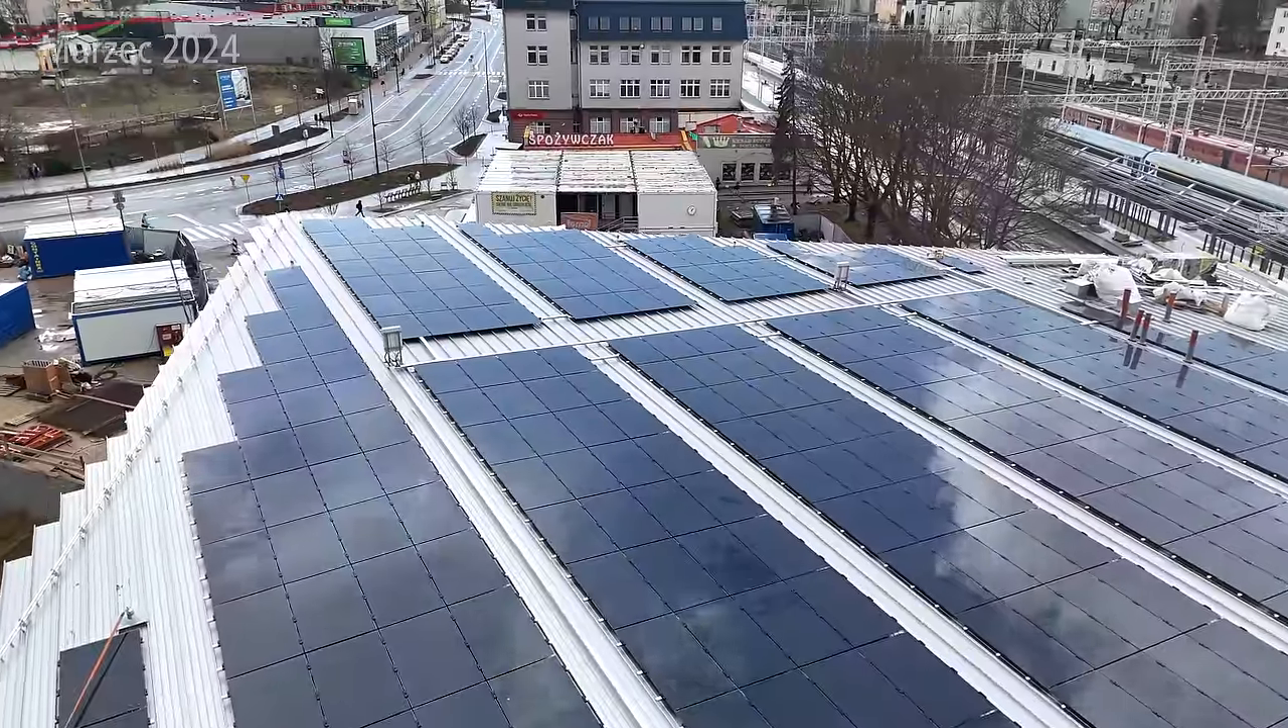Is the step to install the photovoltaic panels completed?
Yes.